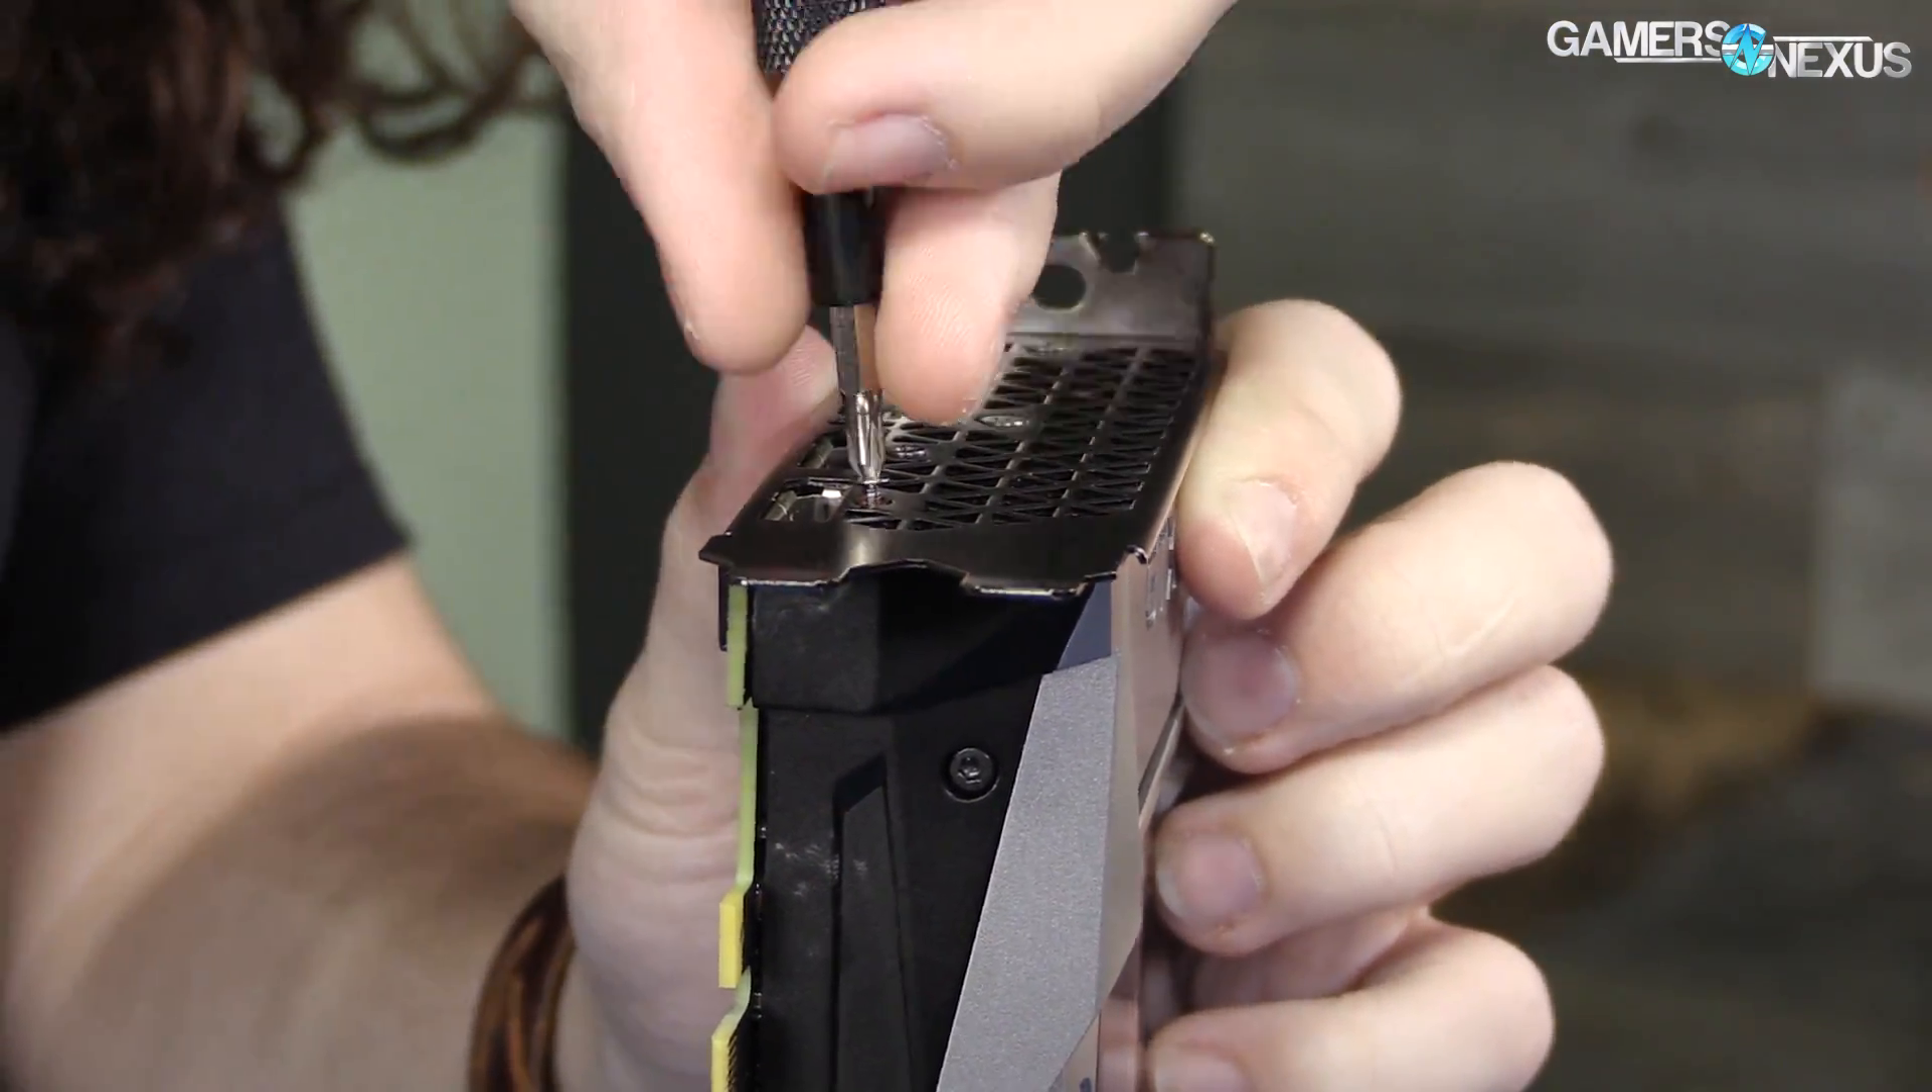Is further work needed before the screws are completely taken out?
Yes.